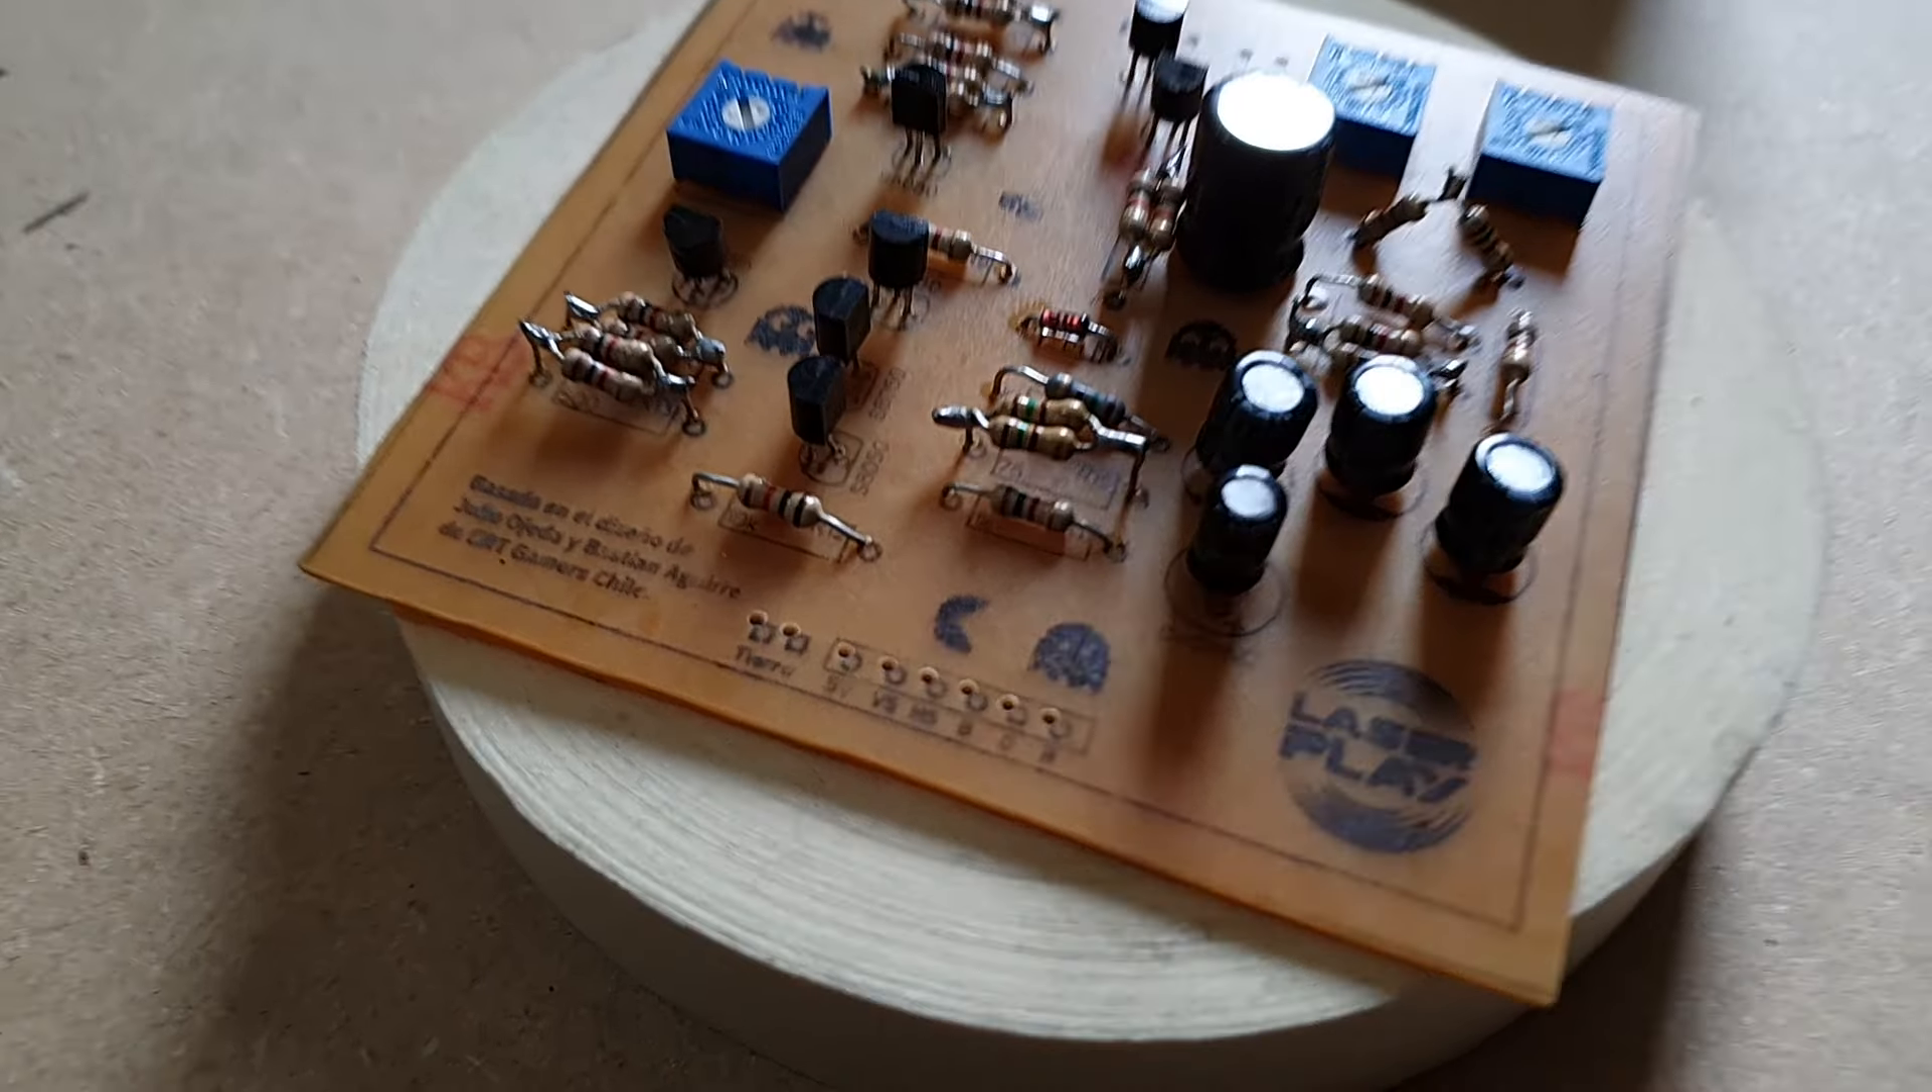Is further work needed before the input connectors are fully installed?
Yes.